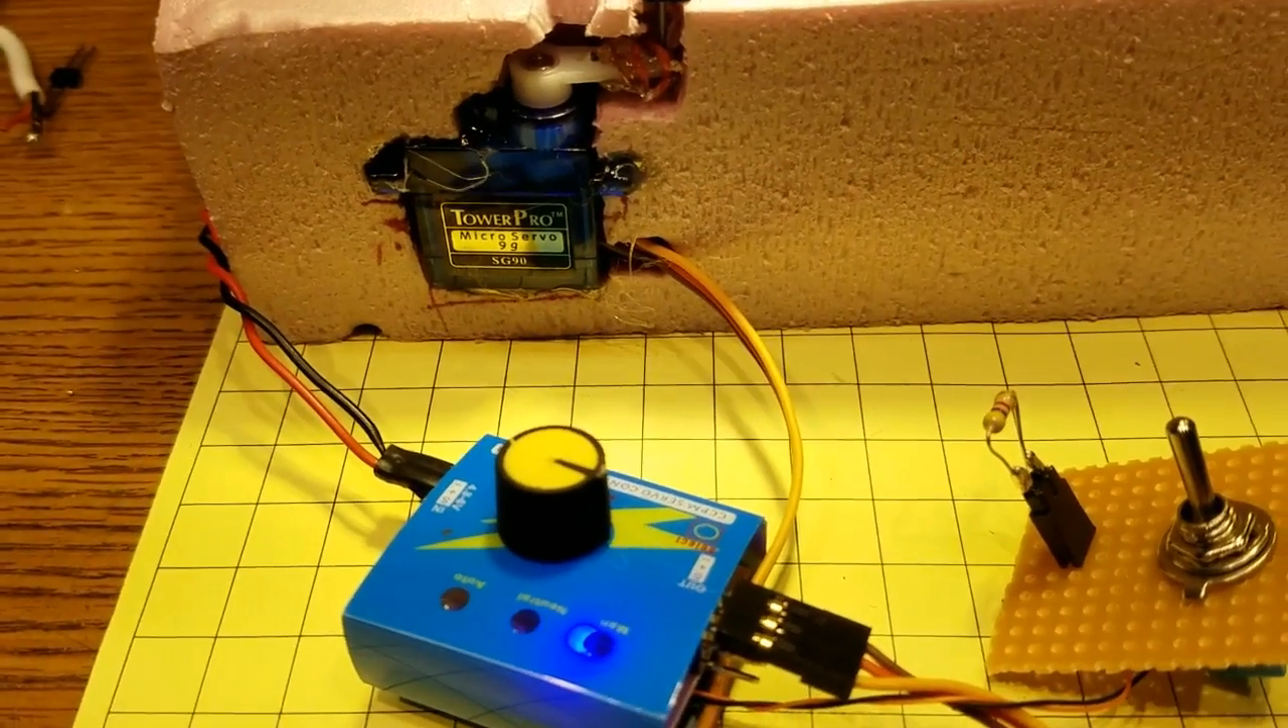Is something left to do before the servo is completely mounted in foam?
No.